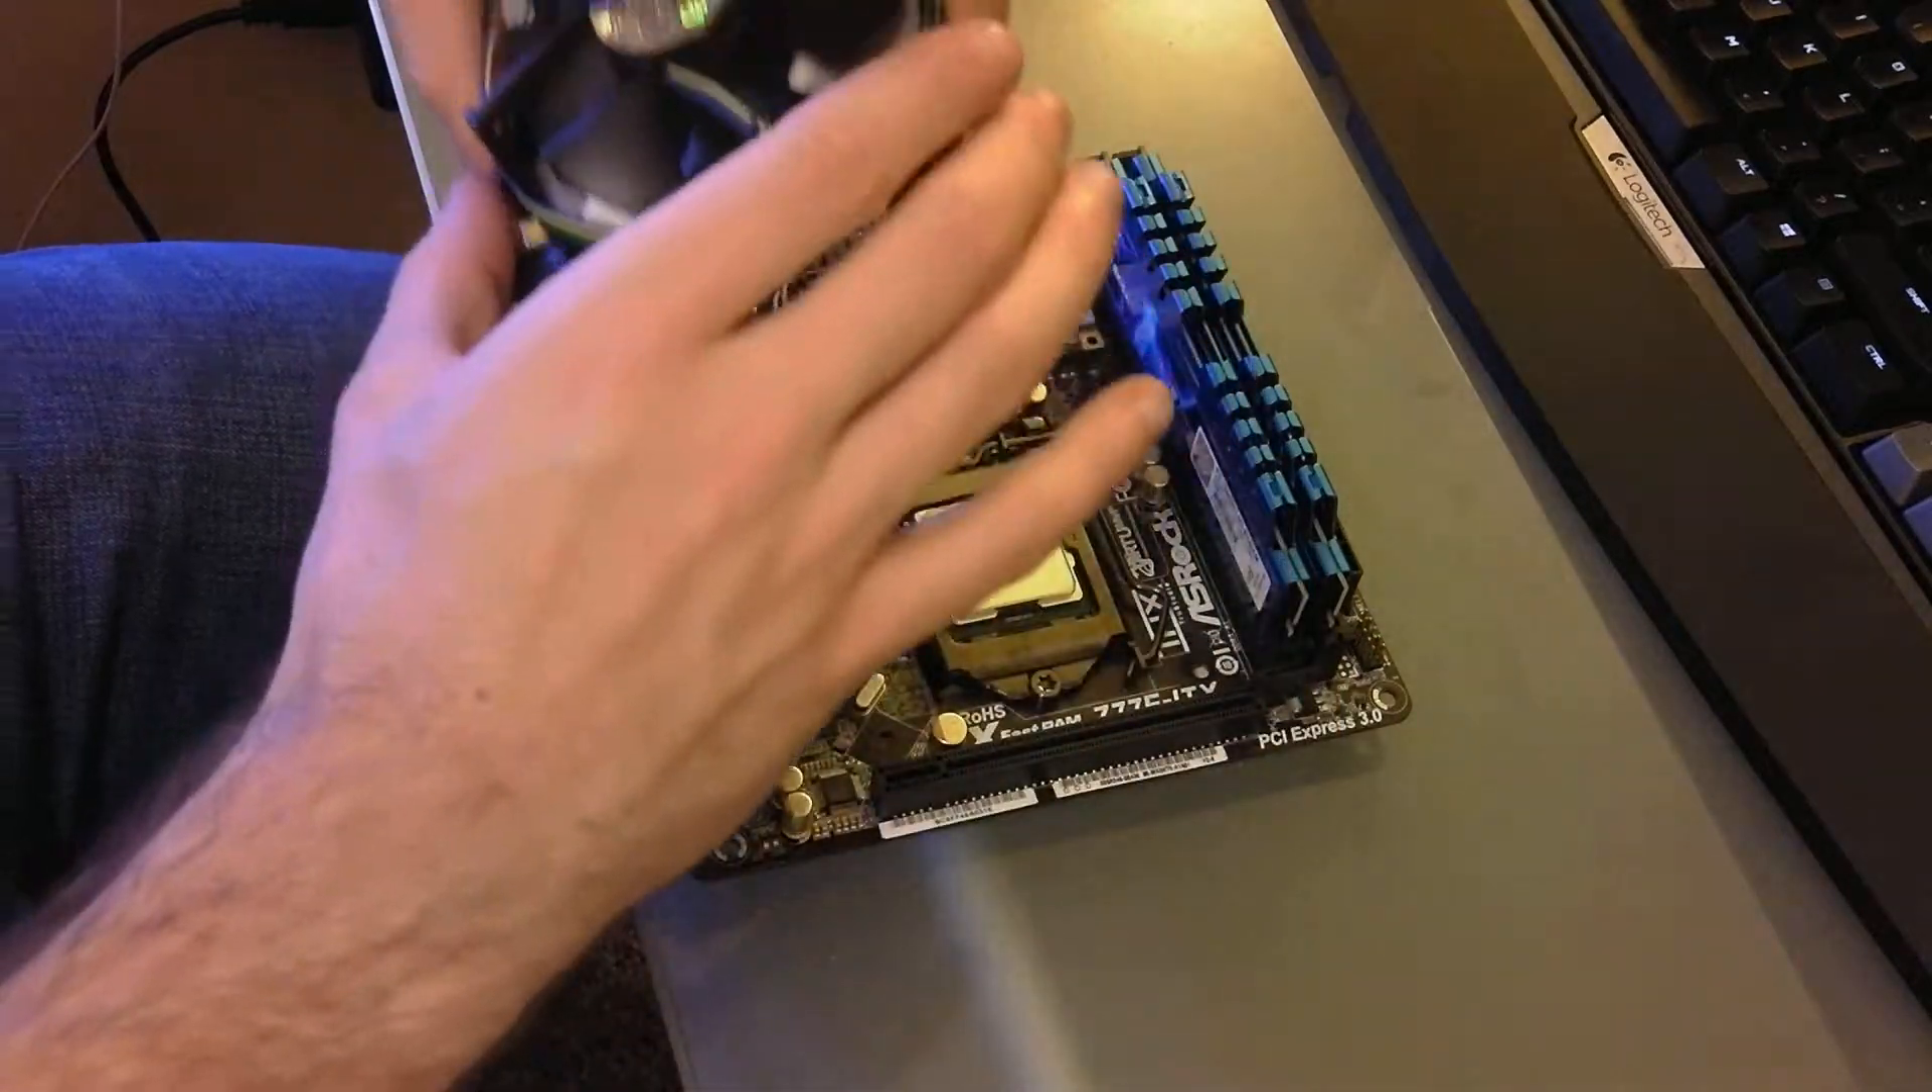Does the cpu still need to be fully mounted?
No.